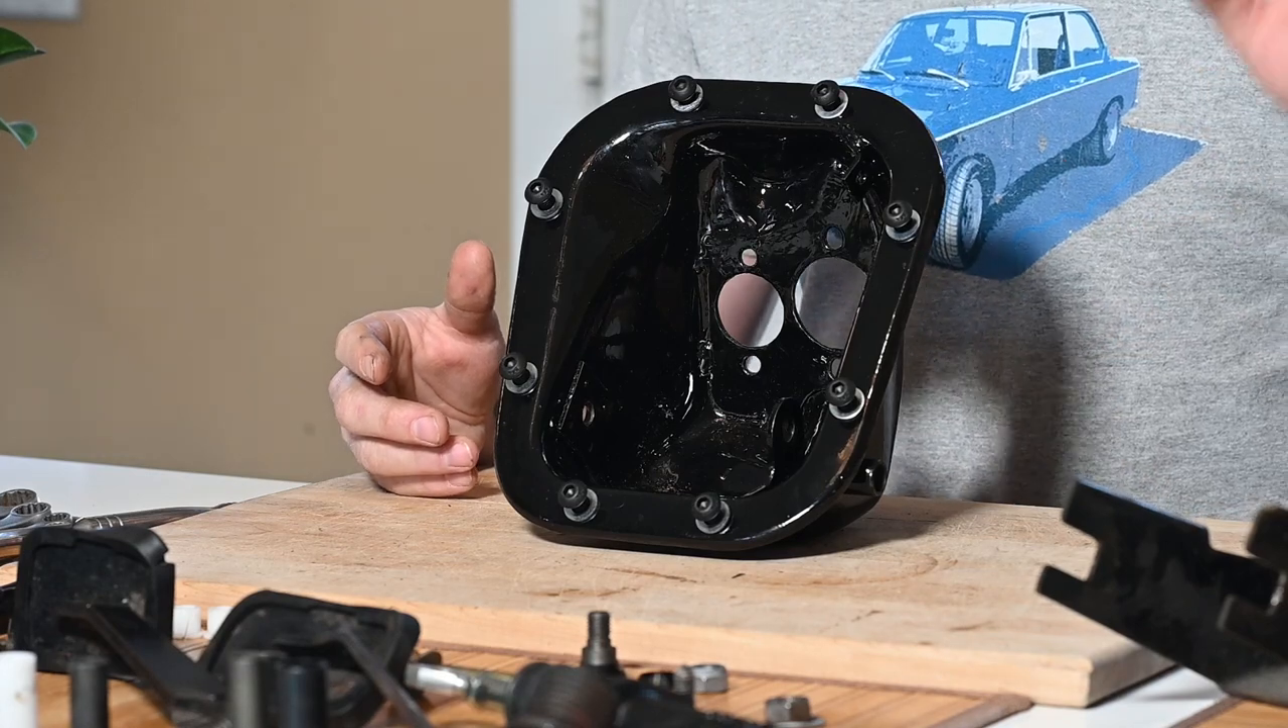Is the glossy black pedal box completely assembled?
No.